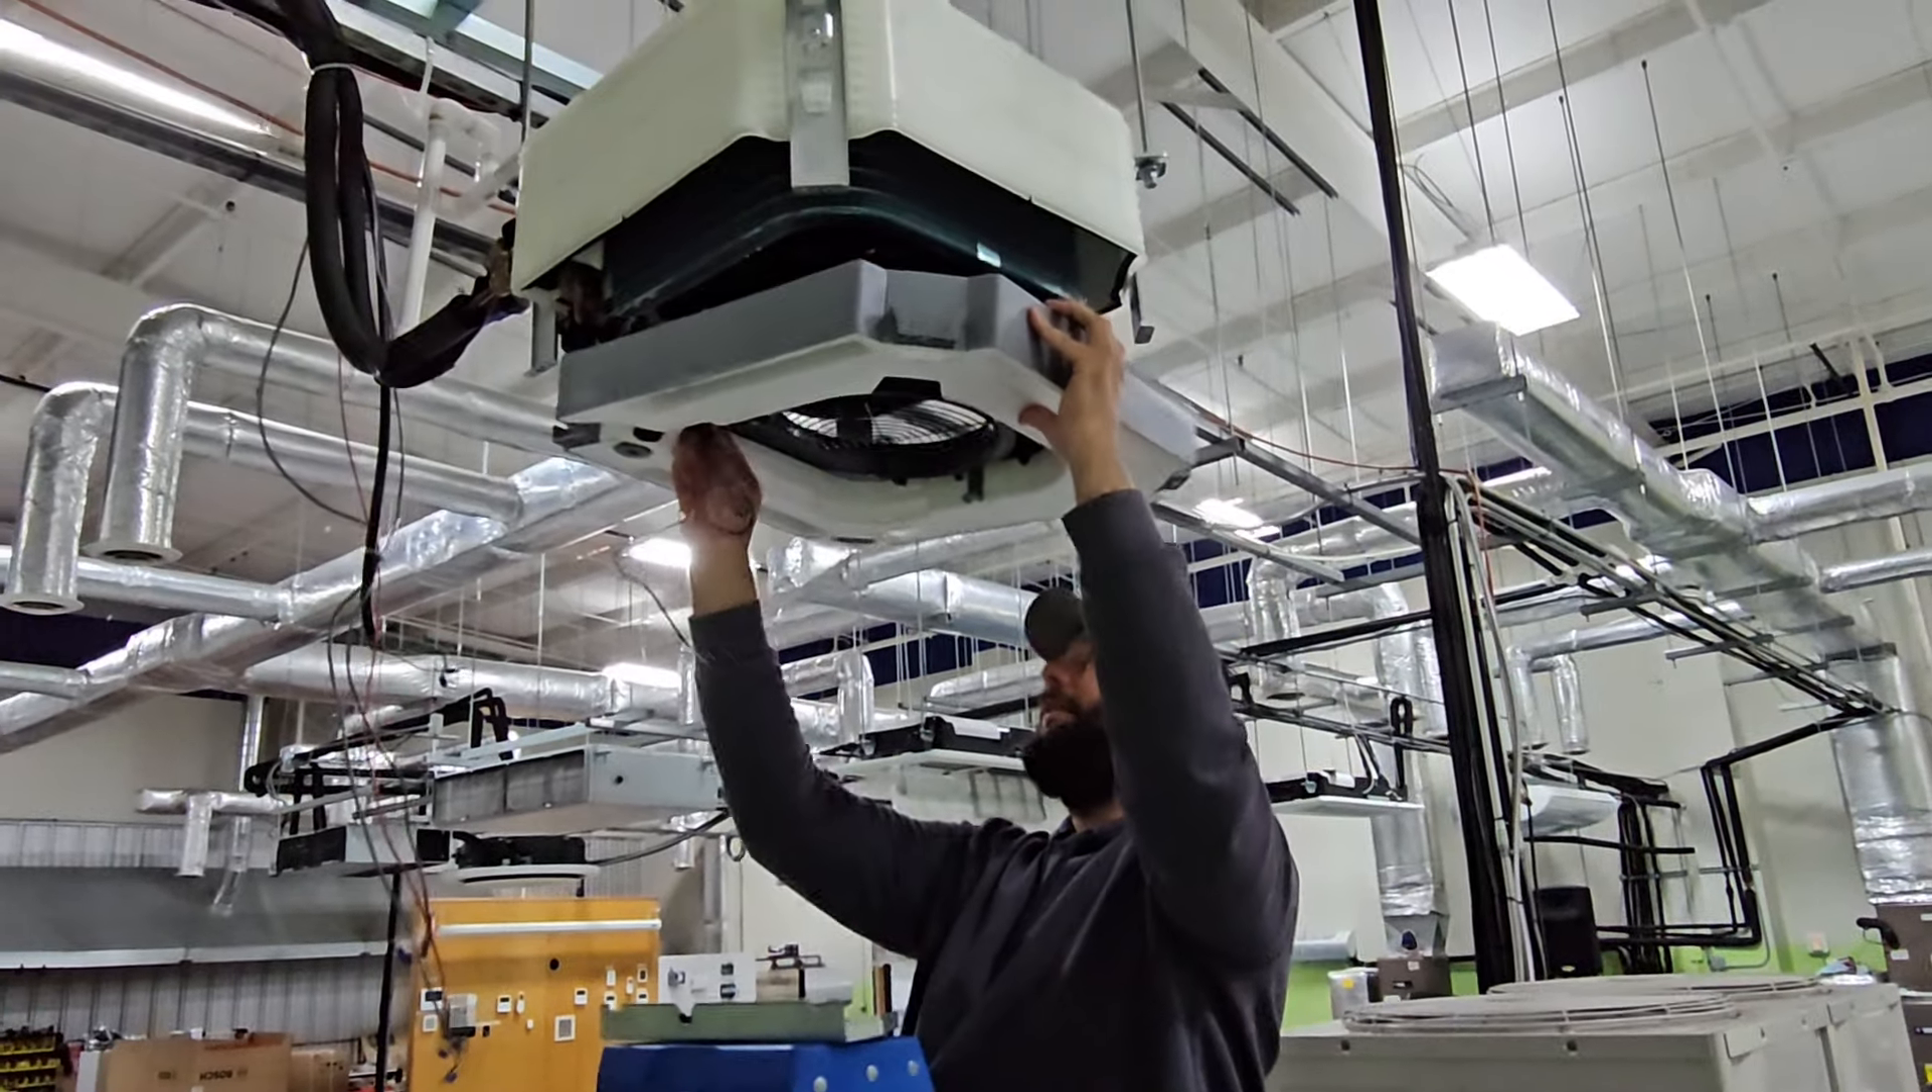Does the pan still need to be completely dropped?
Yes.